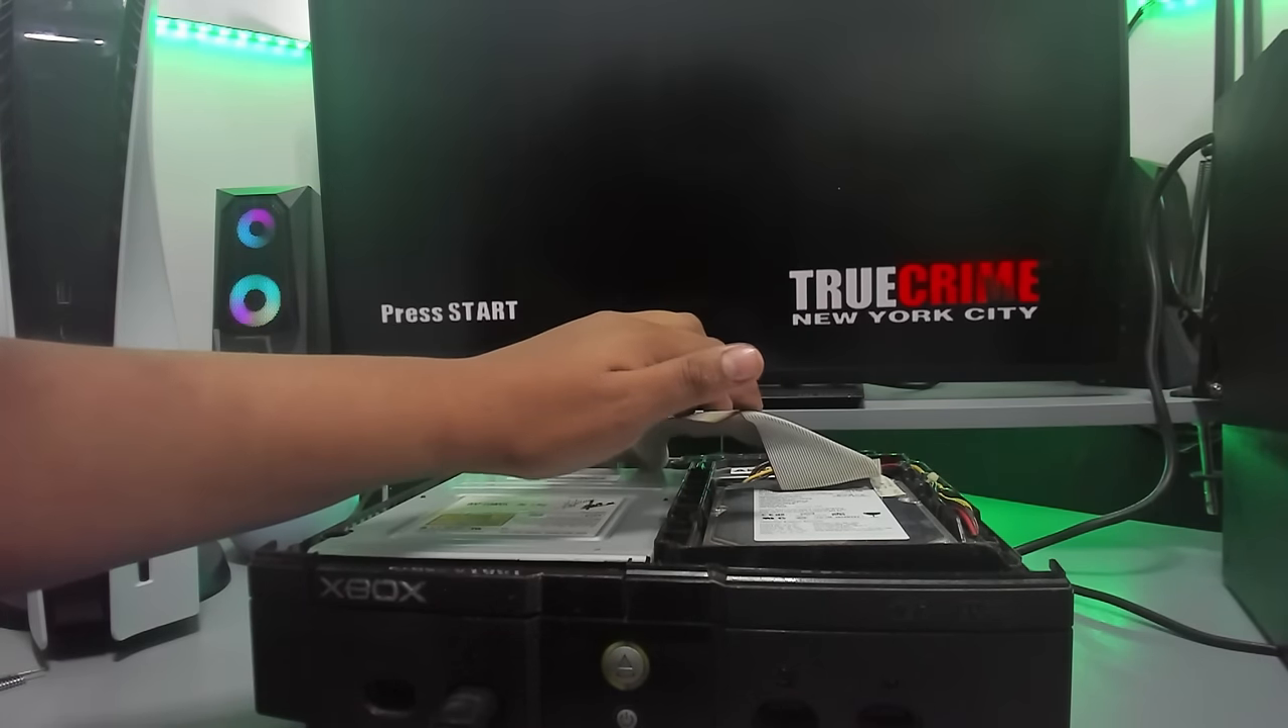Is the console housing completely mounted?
No.